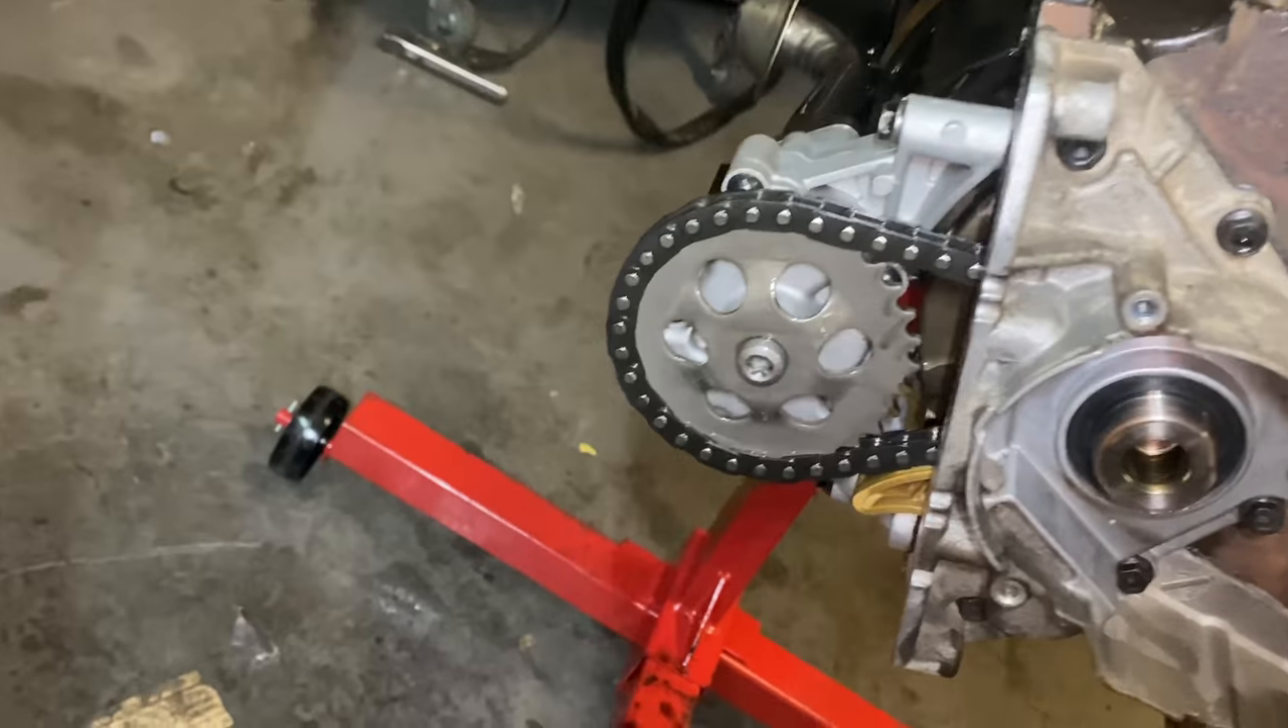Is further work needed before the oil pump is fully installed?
No.